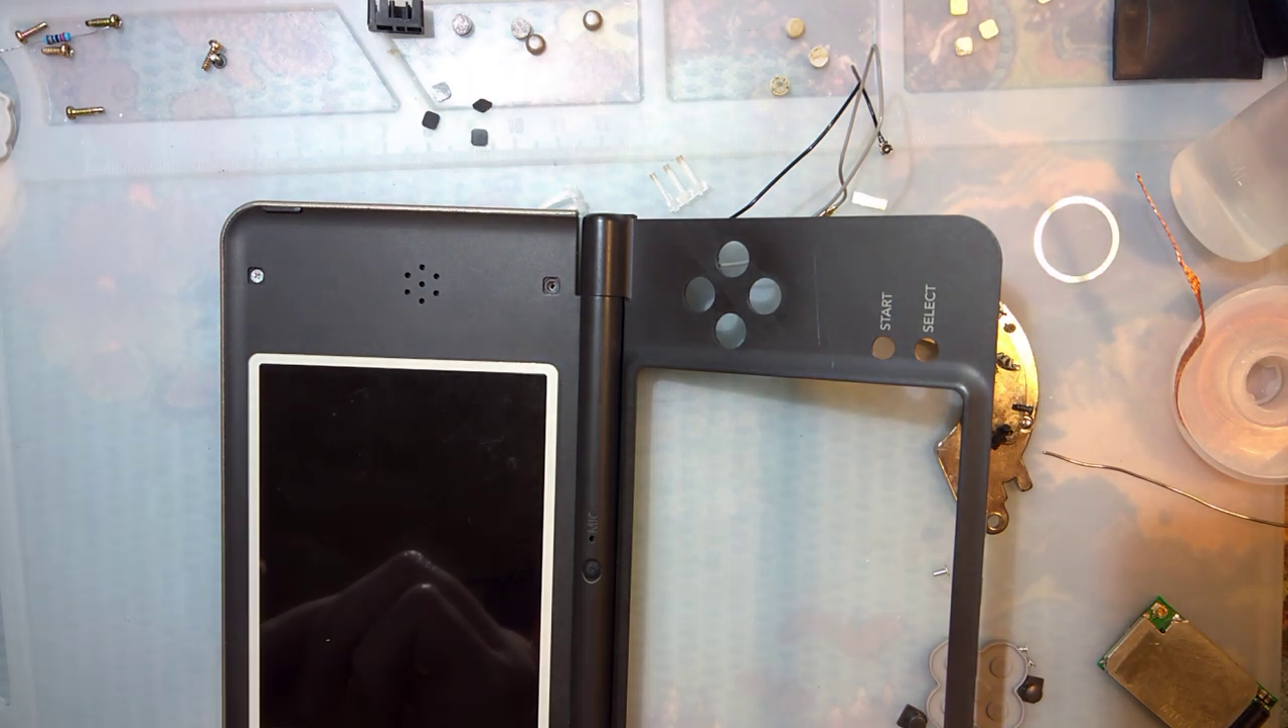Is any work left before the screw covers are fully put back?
Yes.